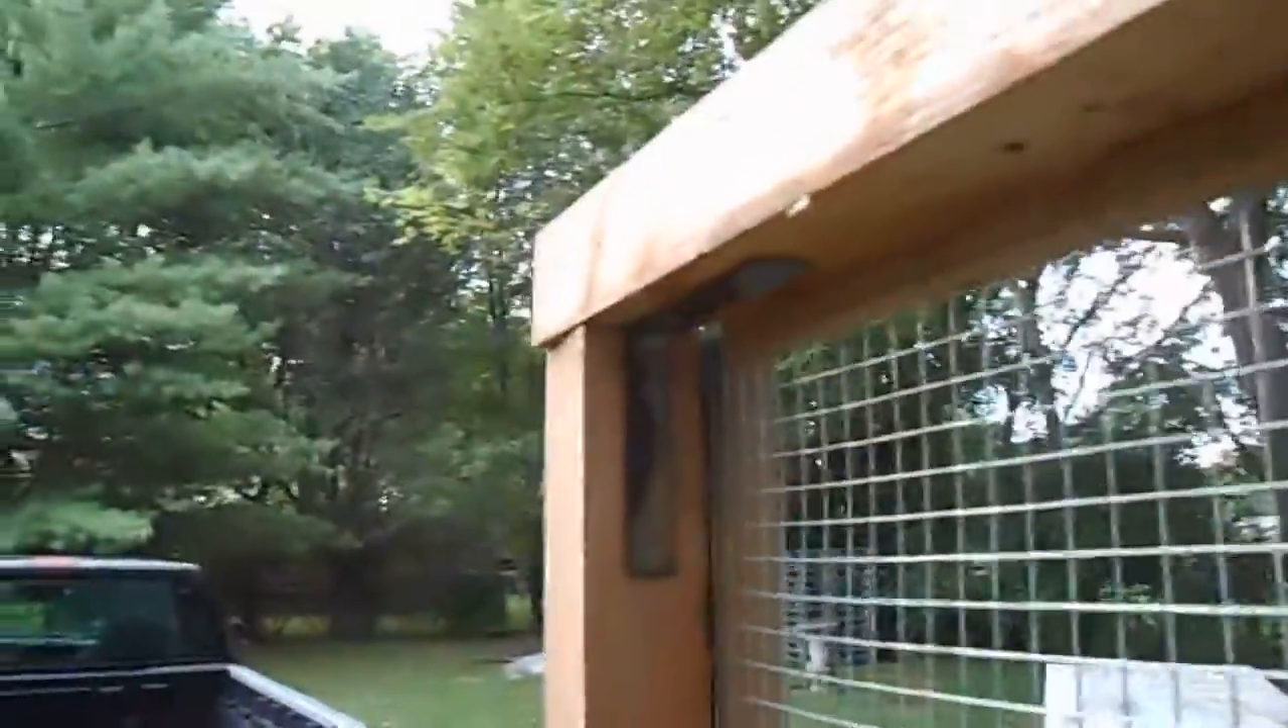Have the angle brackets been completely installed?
Yes.